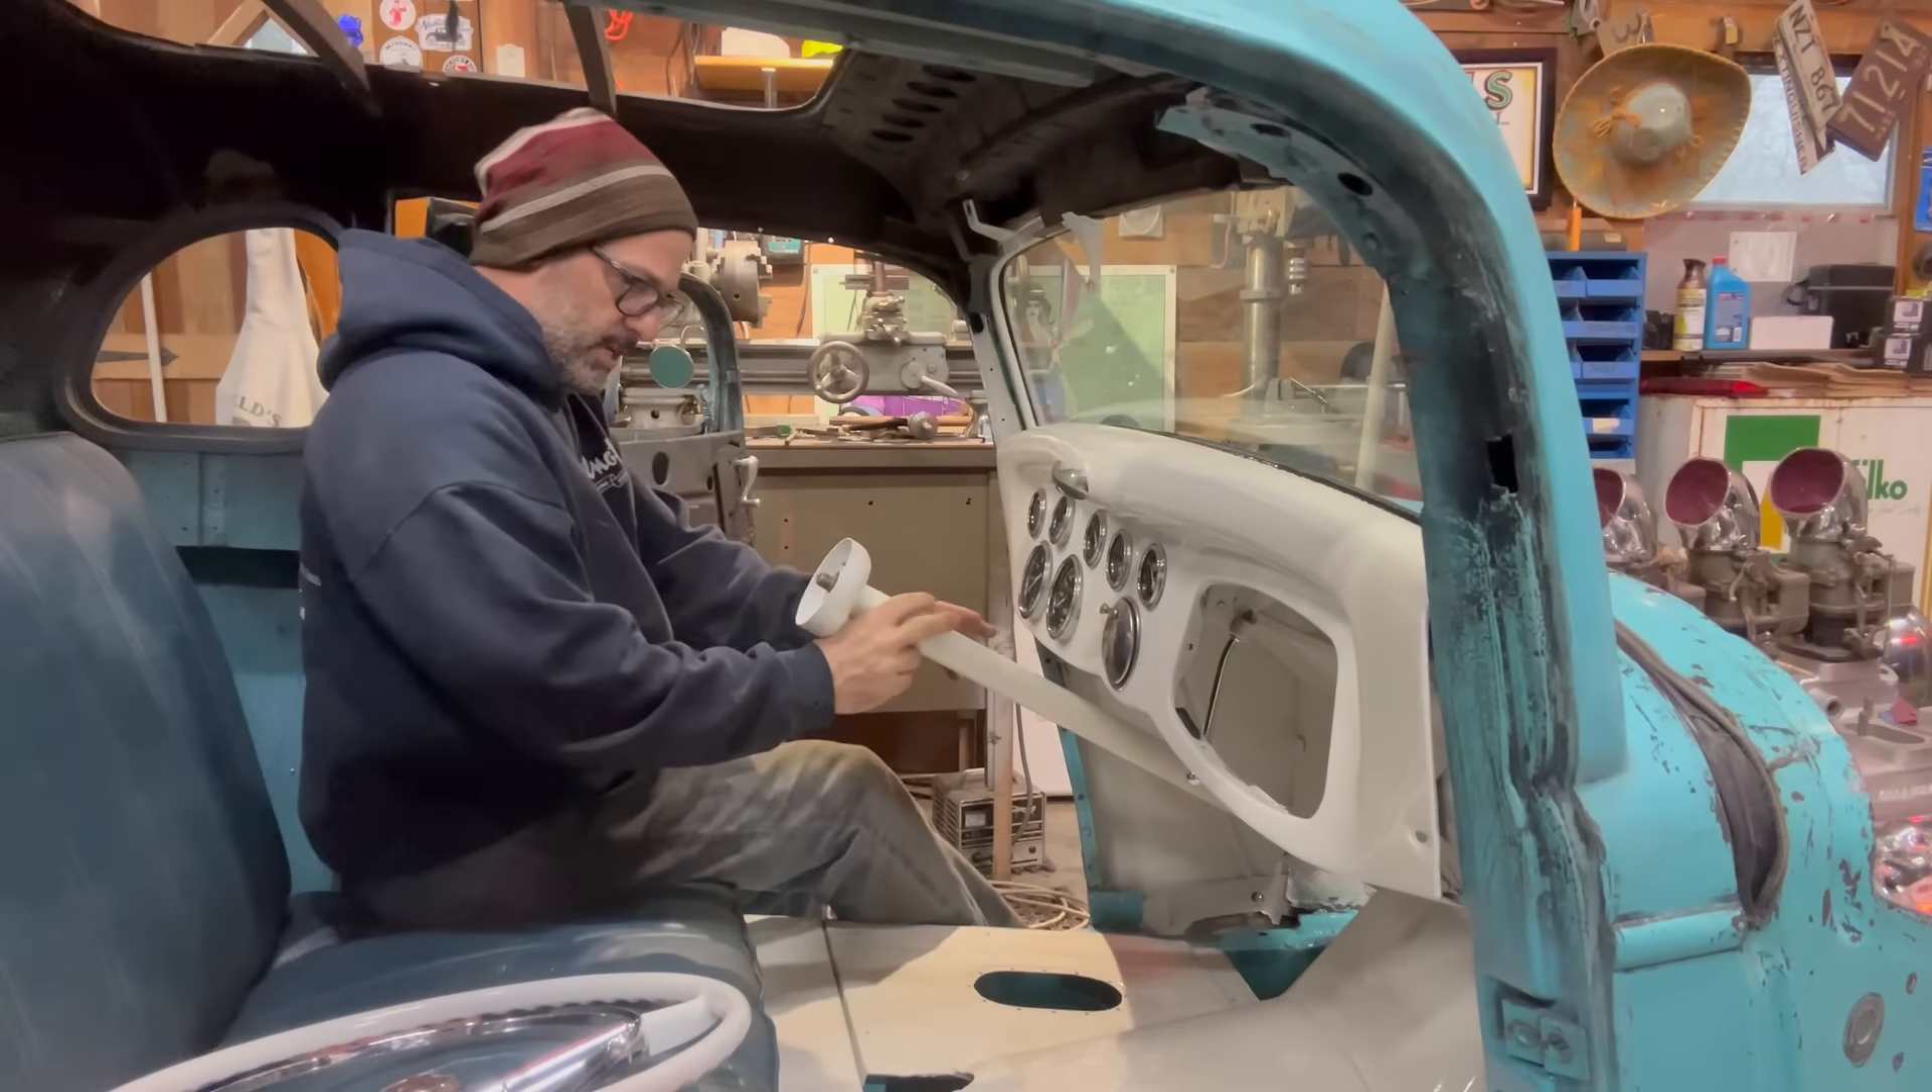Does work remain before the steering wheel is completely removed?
No.